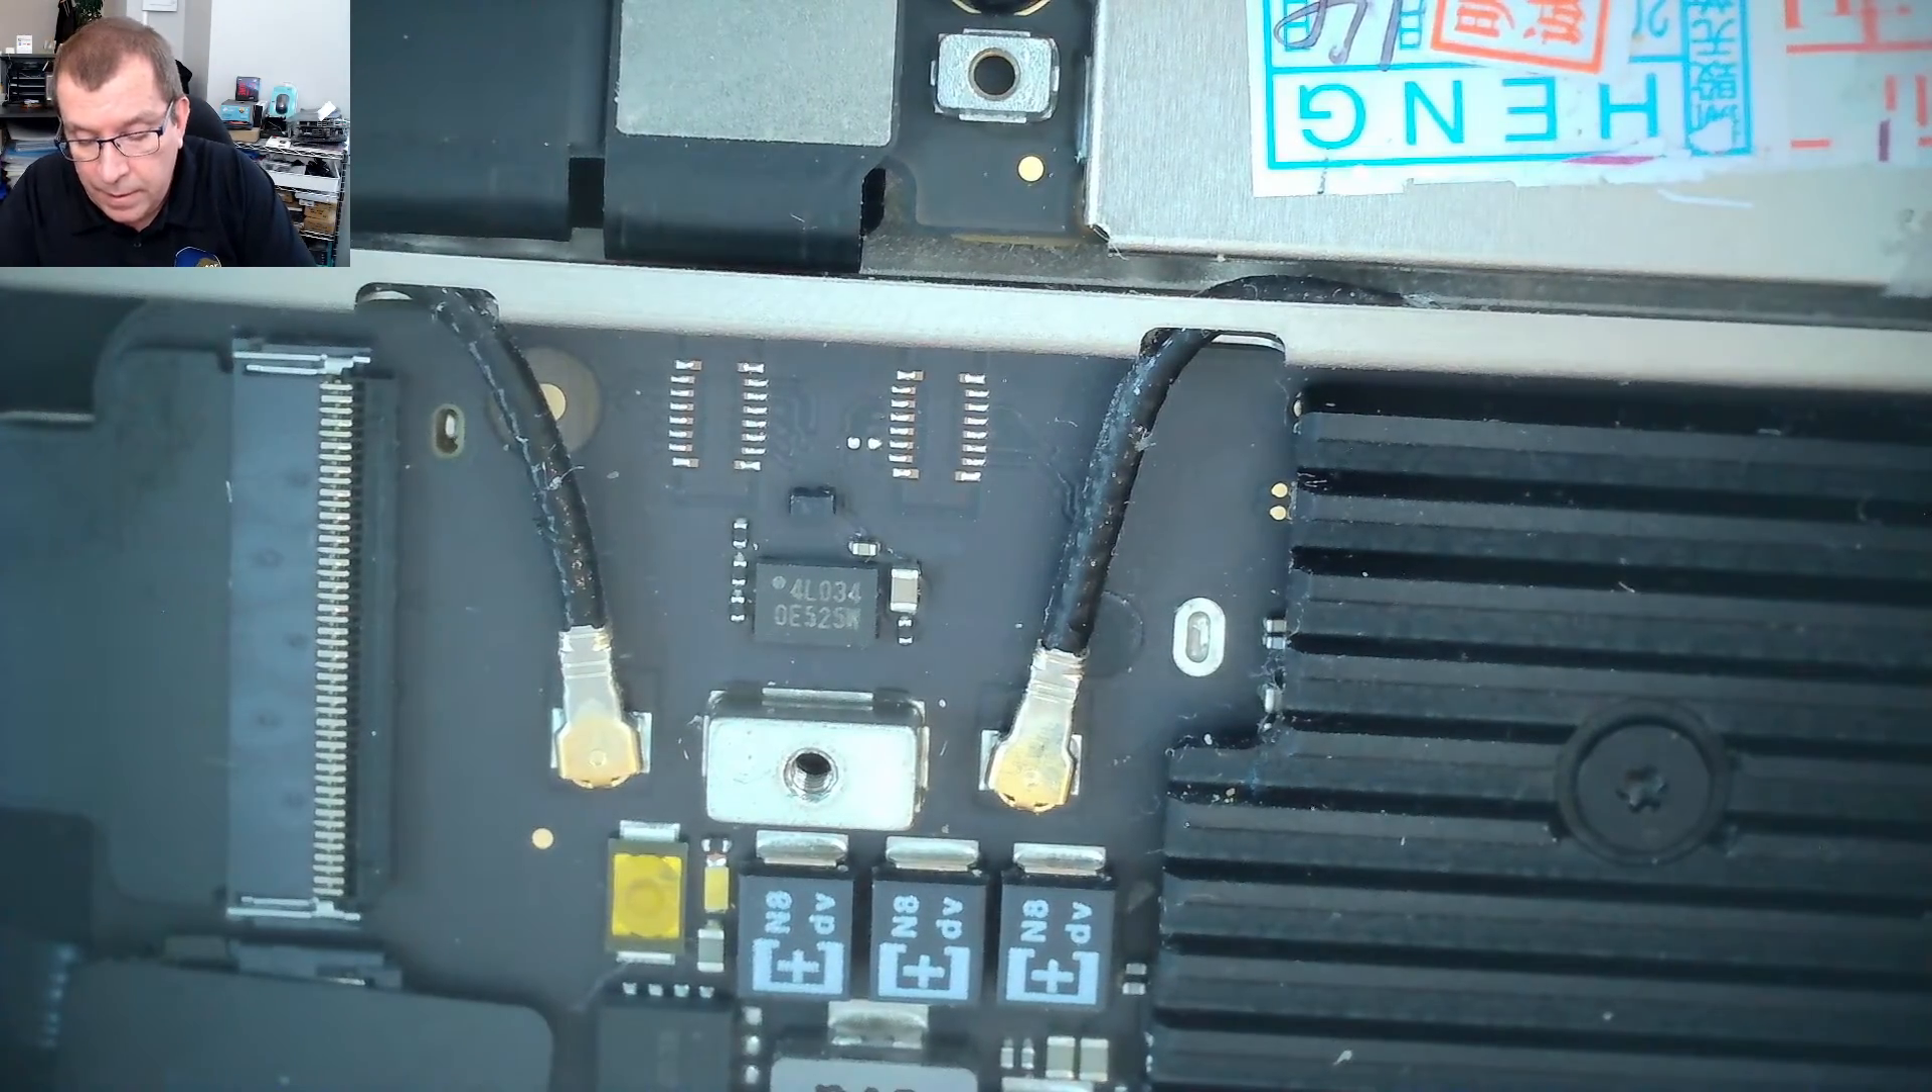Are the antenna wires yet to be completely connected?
No.